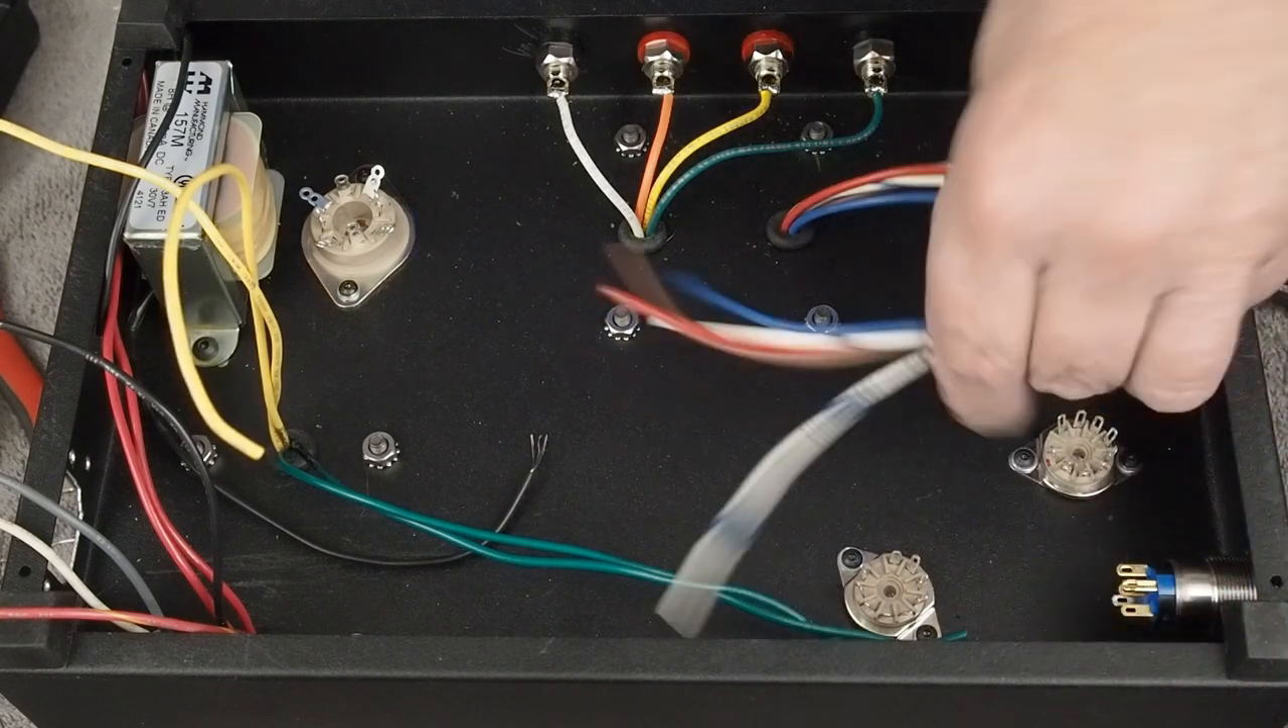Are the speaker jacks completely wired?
Yes.